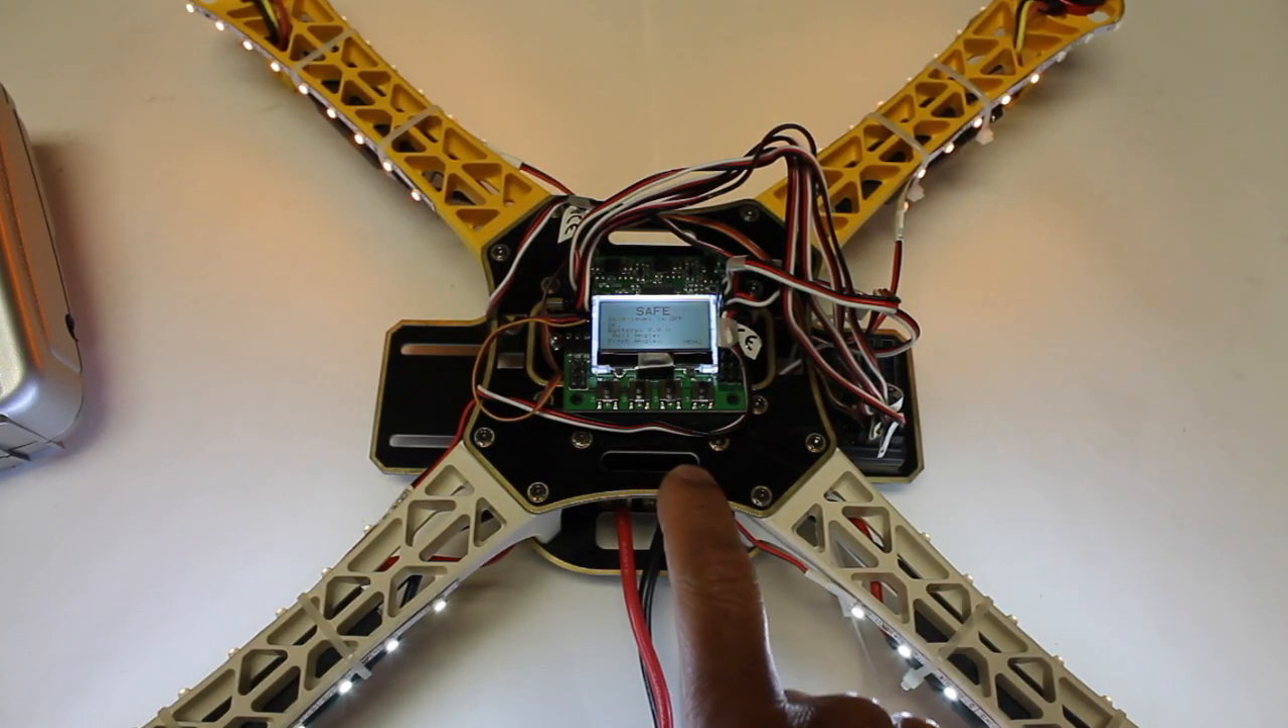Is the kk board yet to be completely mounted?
No.